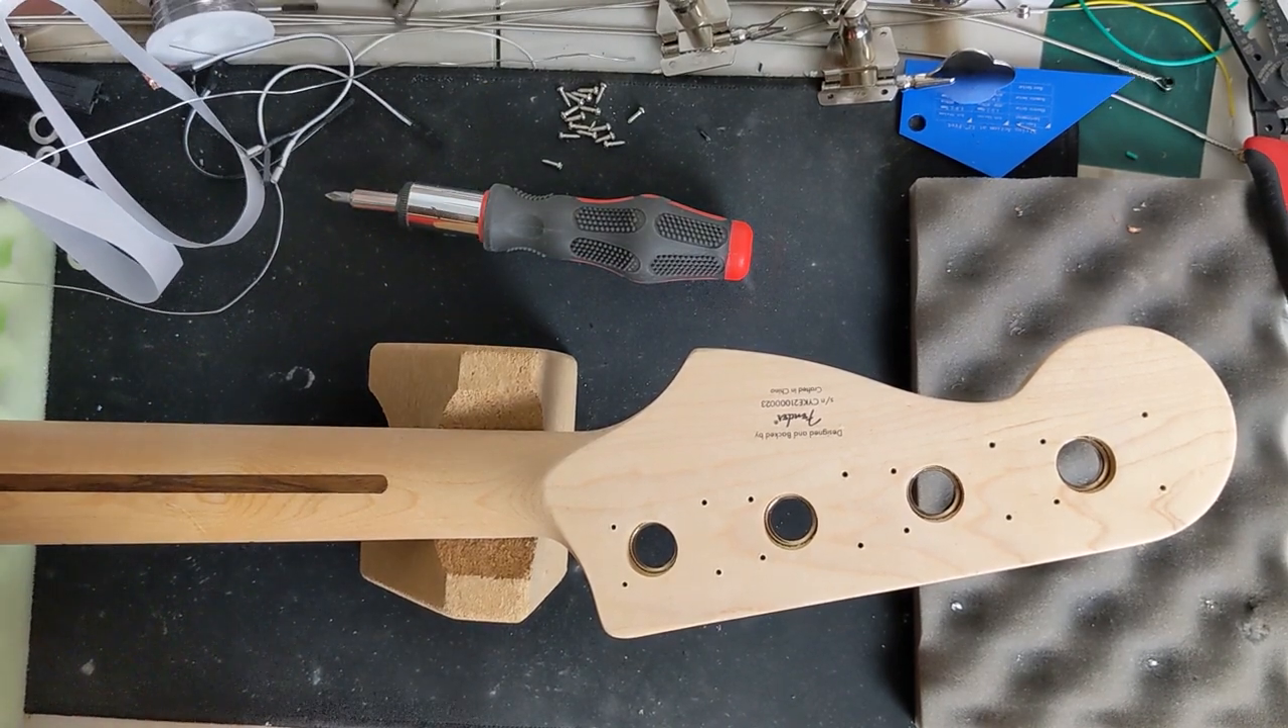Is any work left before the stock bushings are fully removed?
Yes.